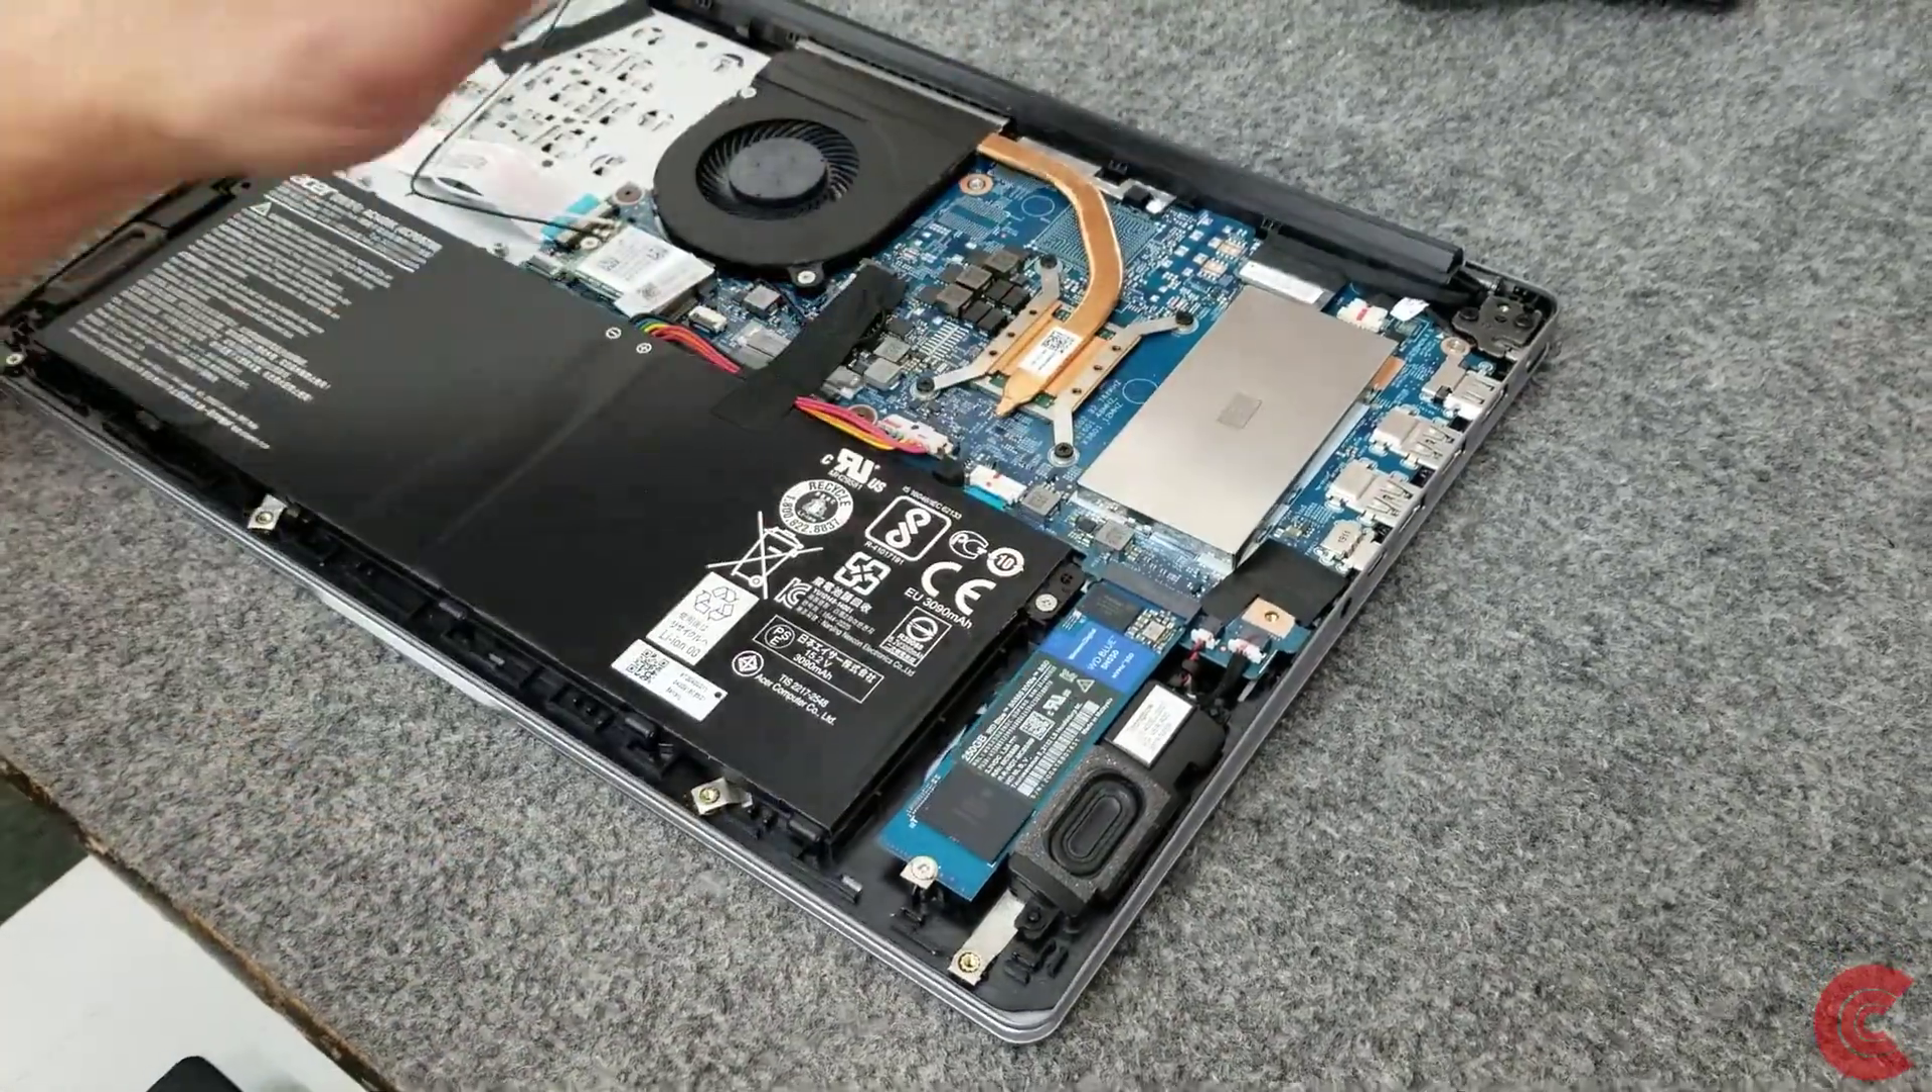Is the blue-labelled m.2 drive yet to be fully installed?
No.